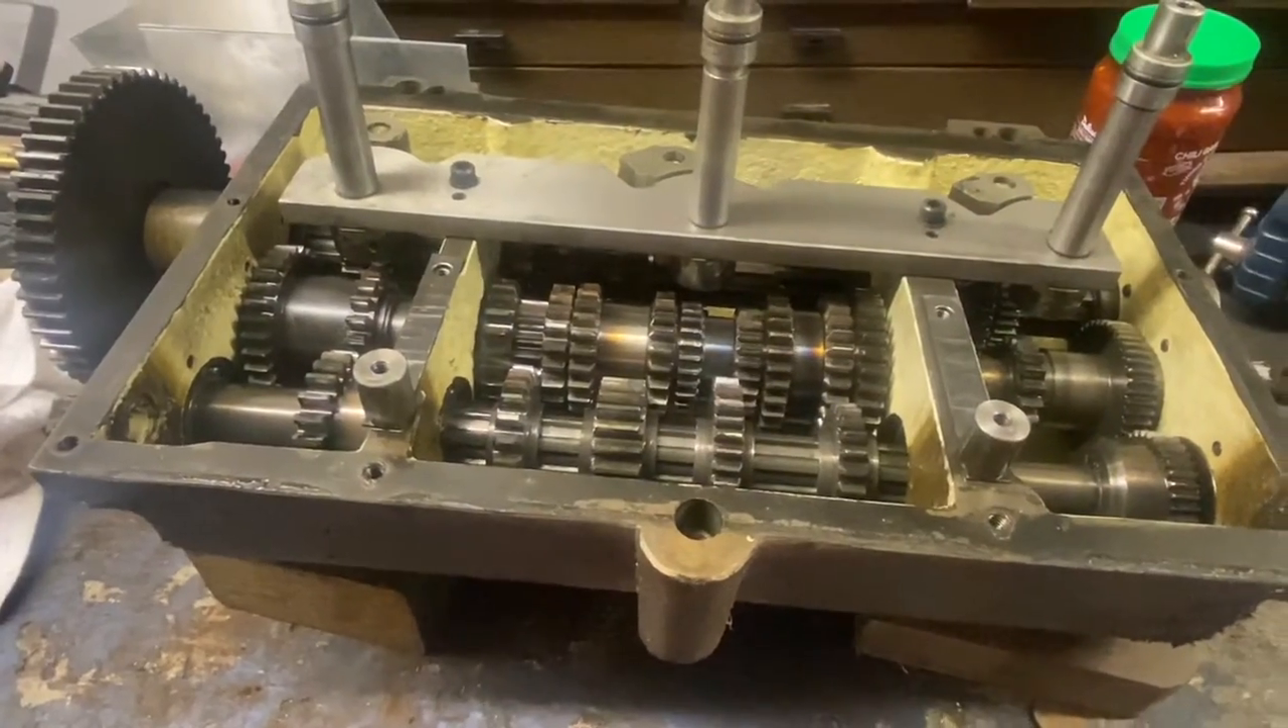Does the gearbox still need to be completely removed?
No.